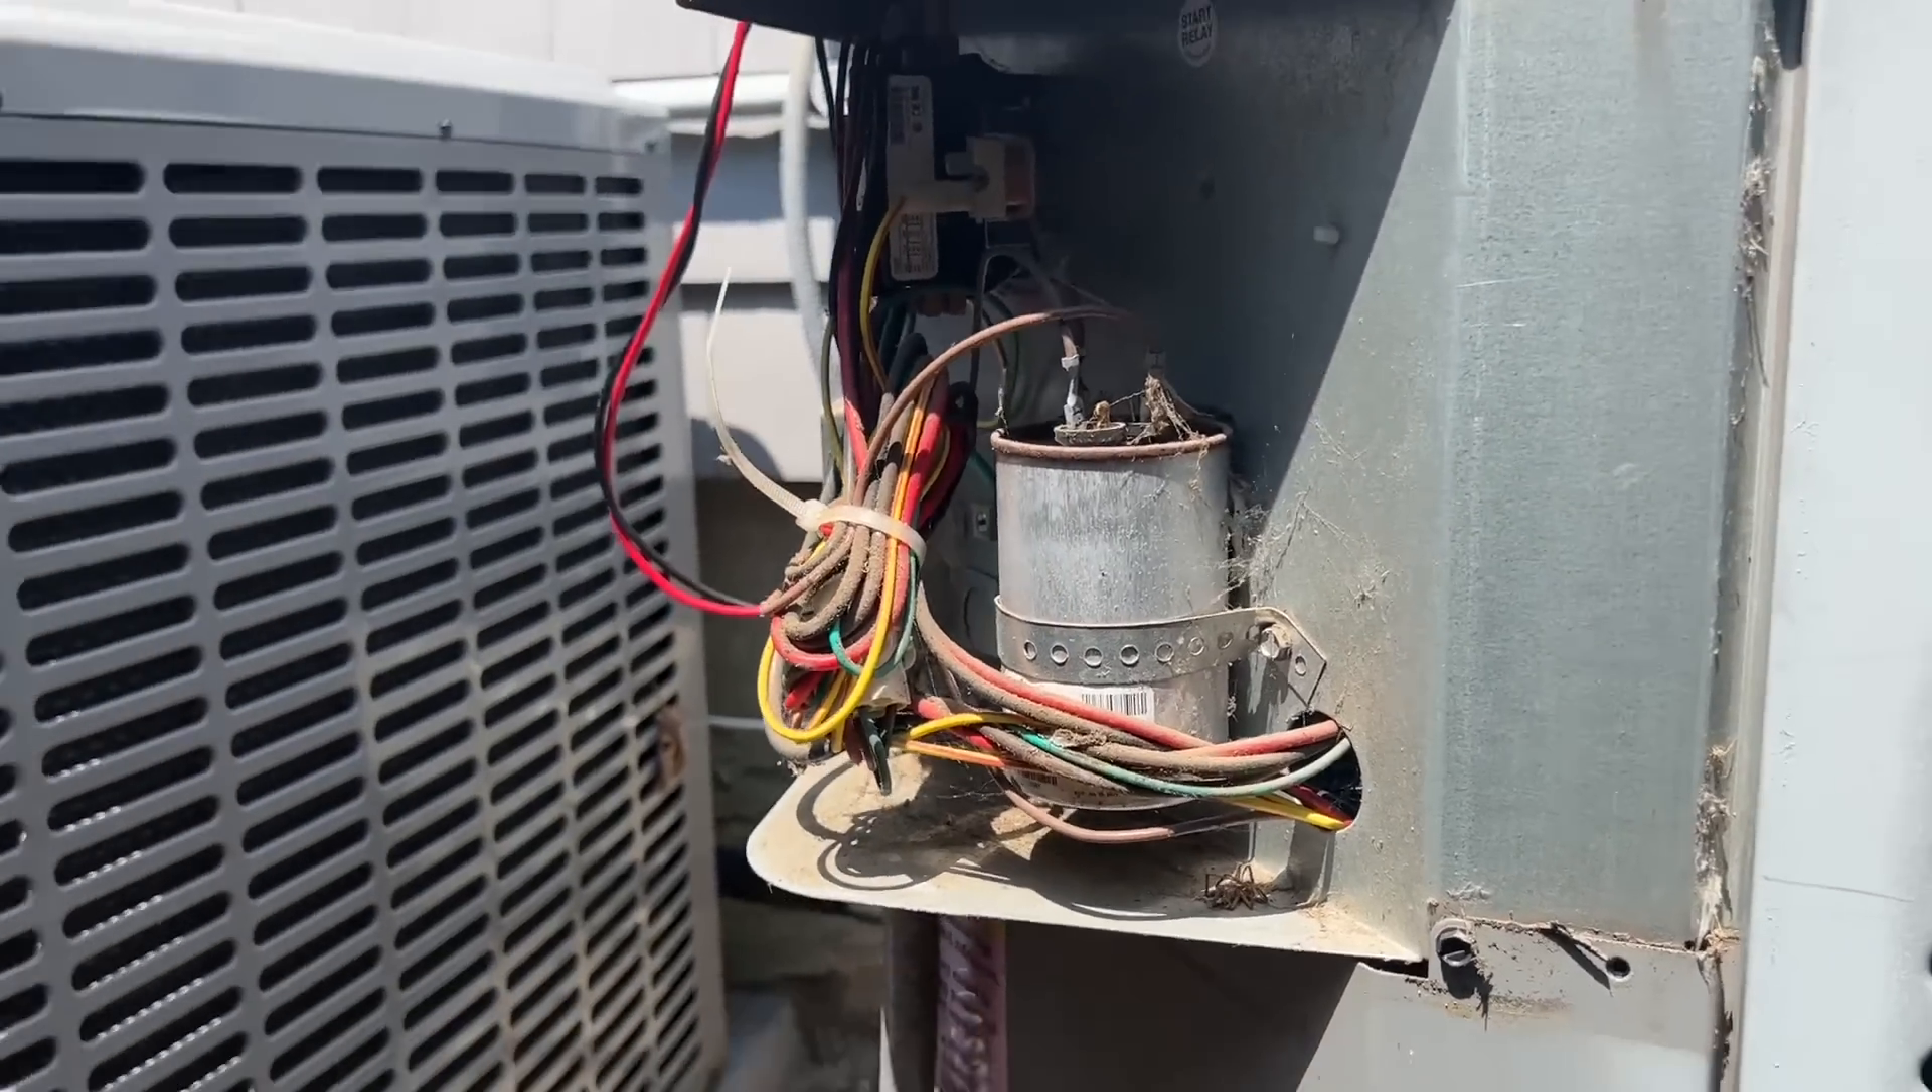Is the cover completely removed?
Yes.